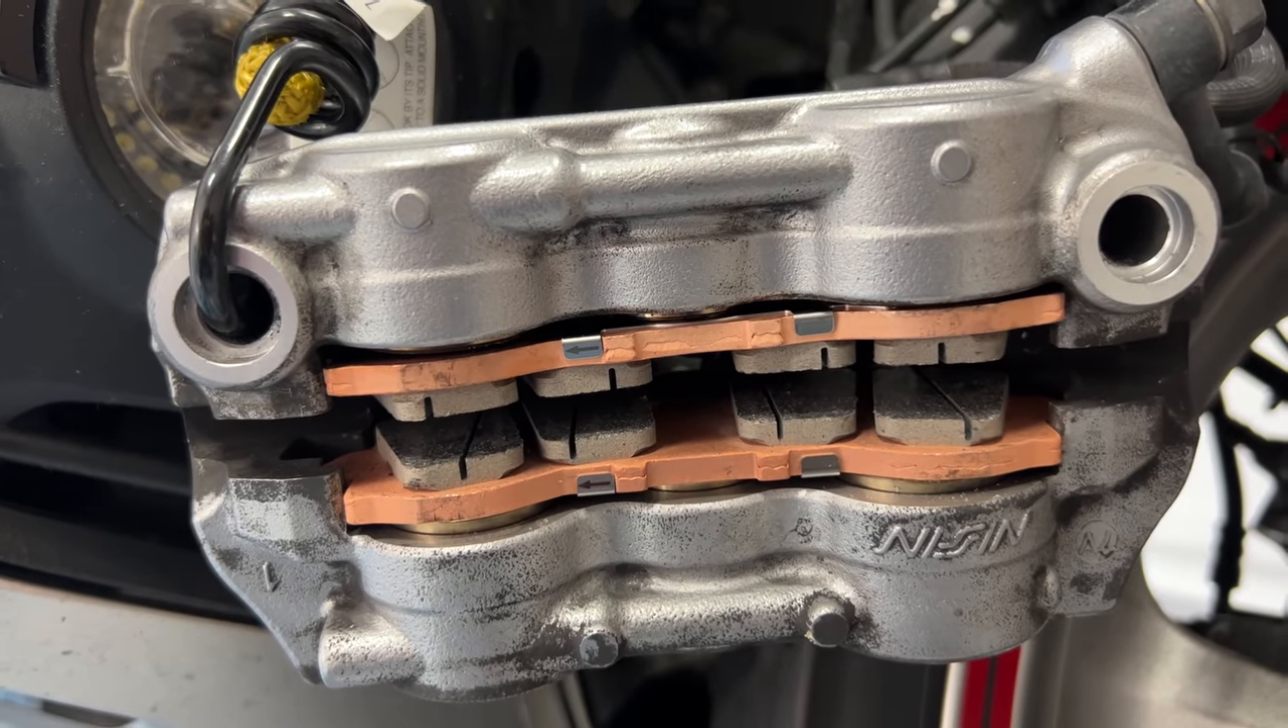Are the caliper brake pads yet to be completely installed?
No.